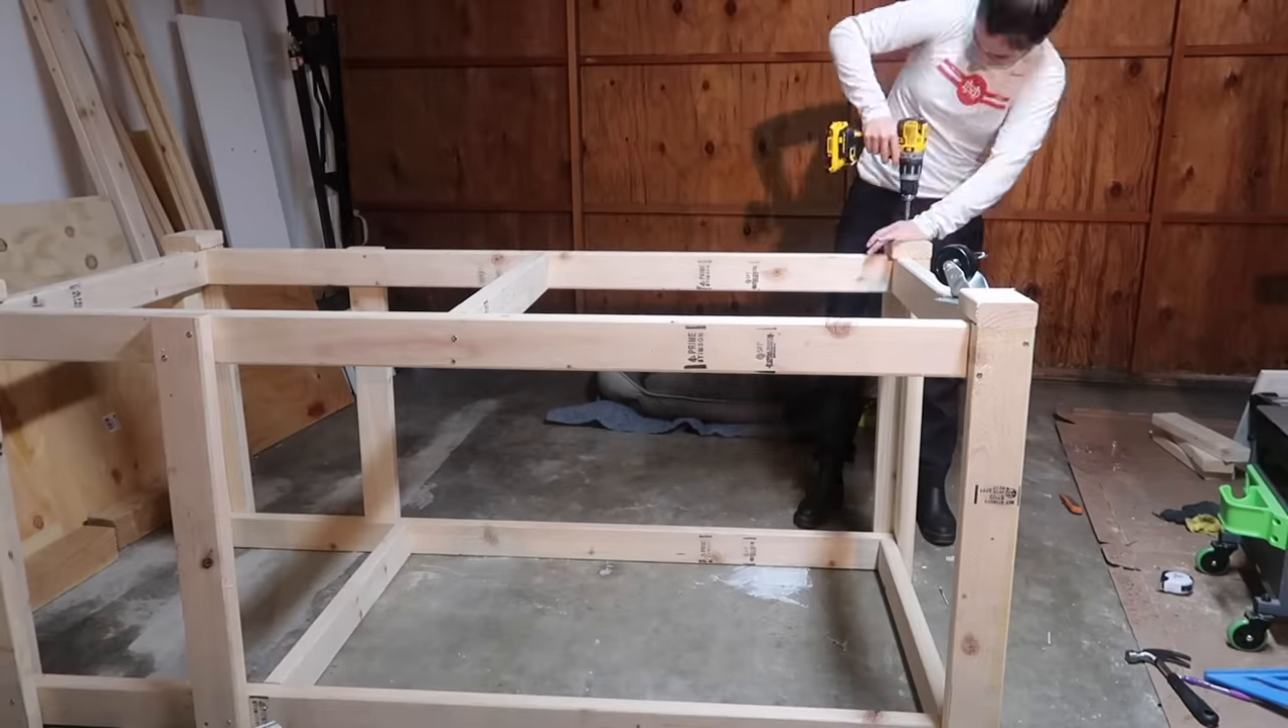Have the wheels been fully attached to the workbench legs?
No.